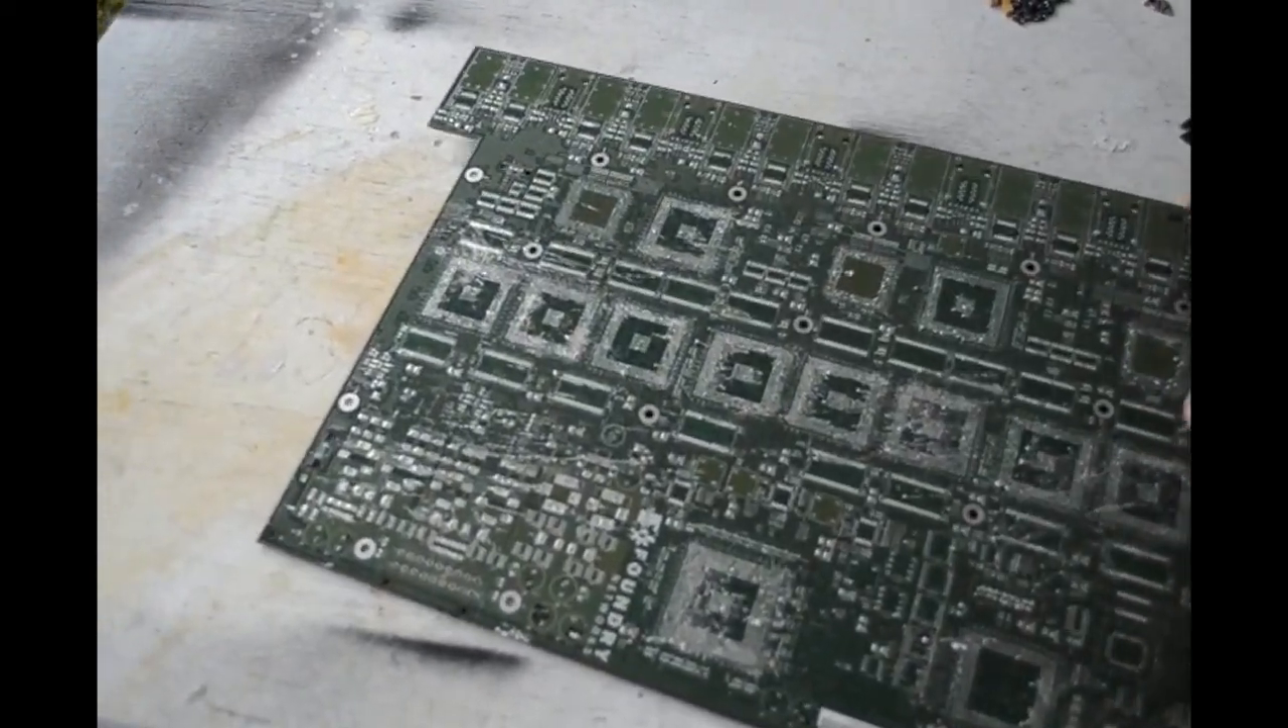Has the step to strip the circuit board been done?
Yes.